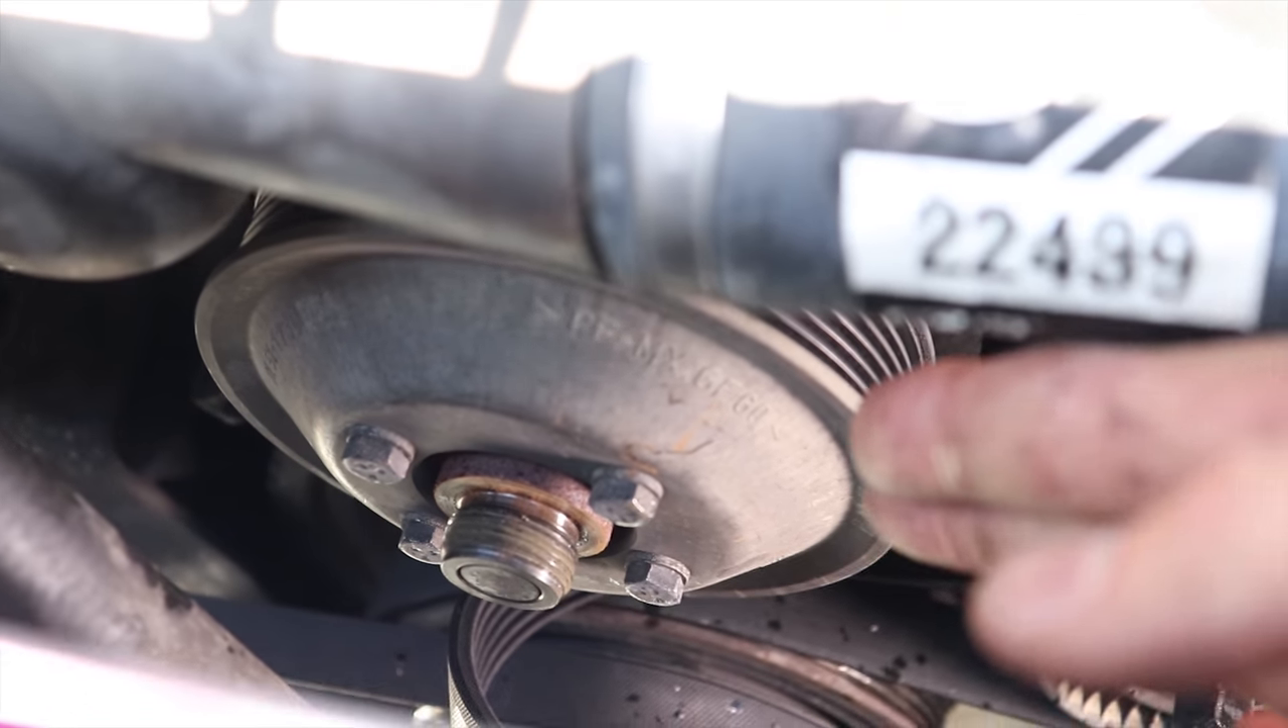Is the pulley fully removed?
No.